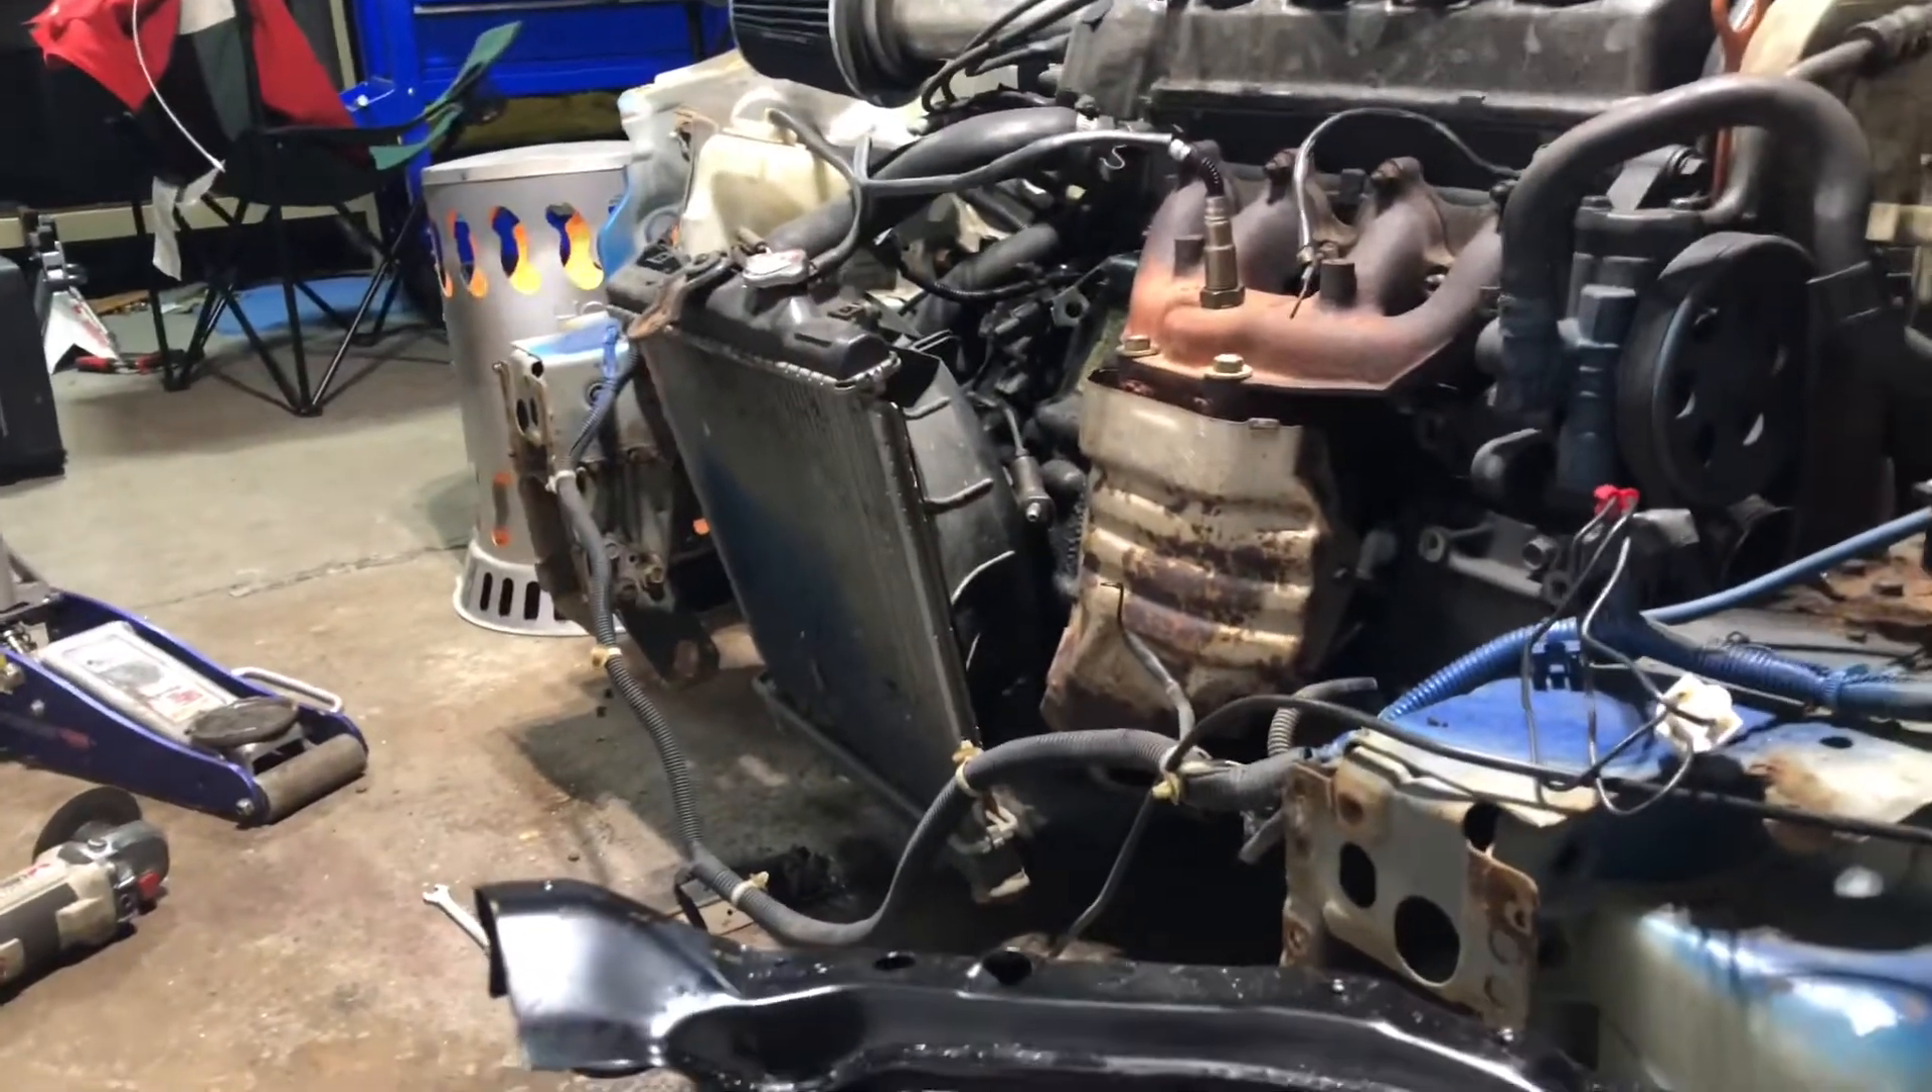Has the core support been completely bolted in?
No.